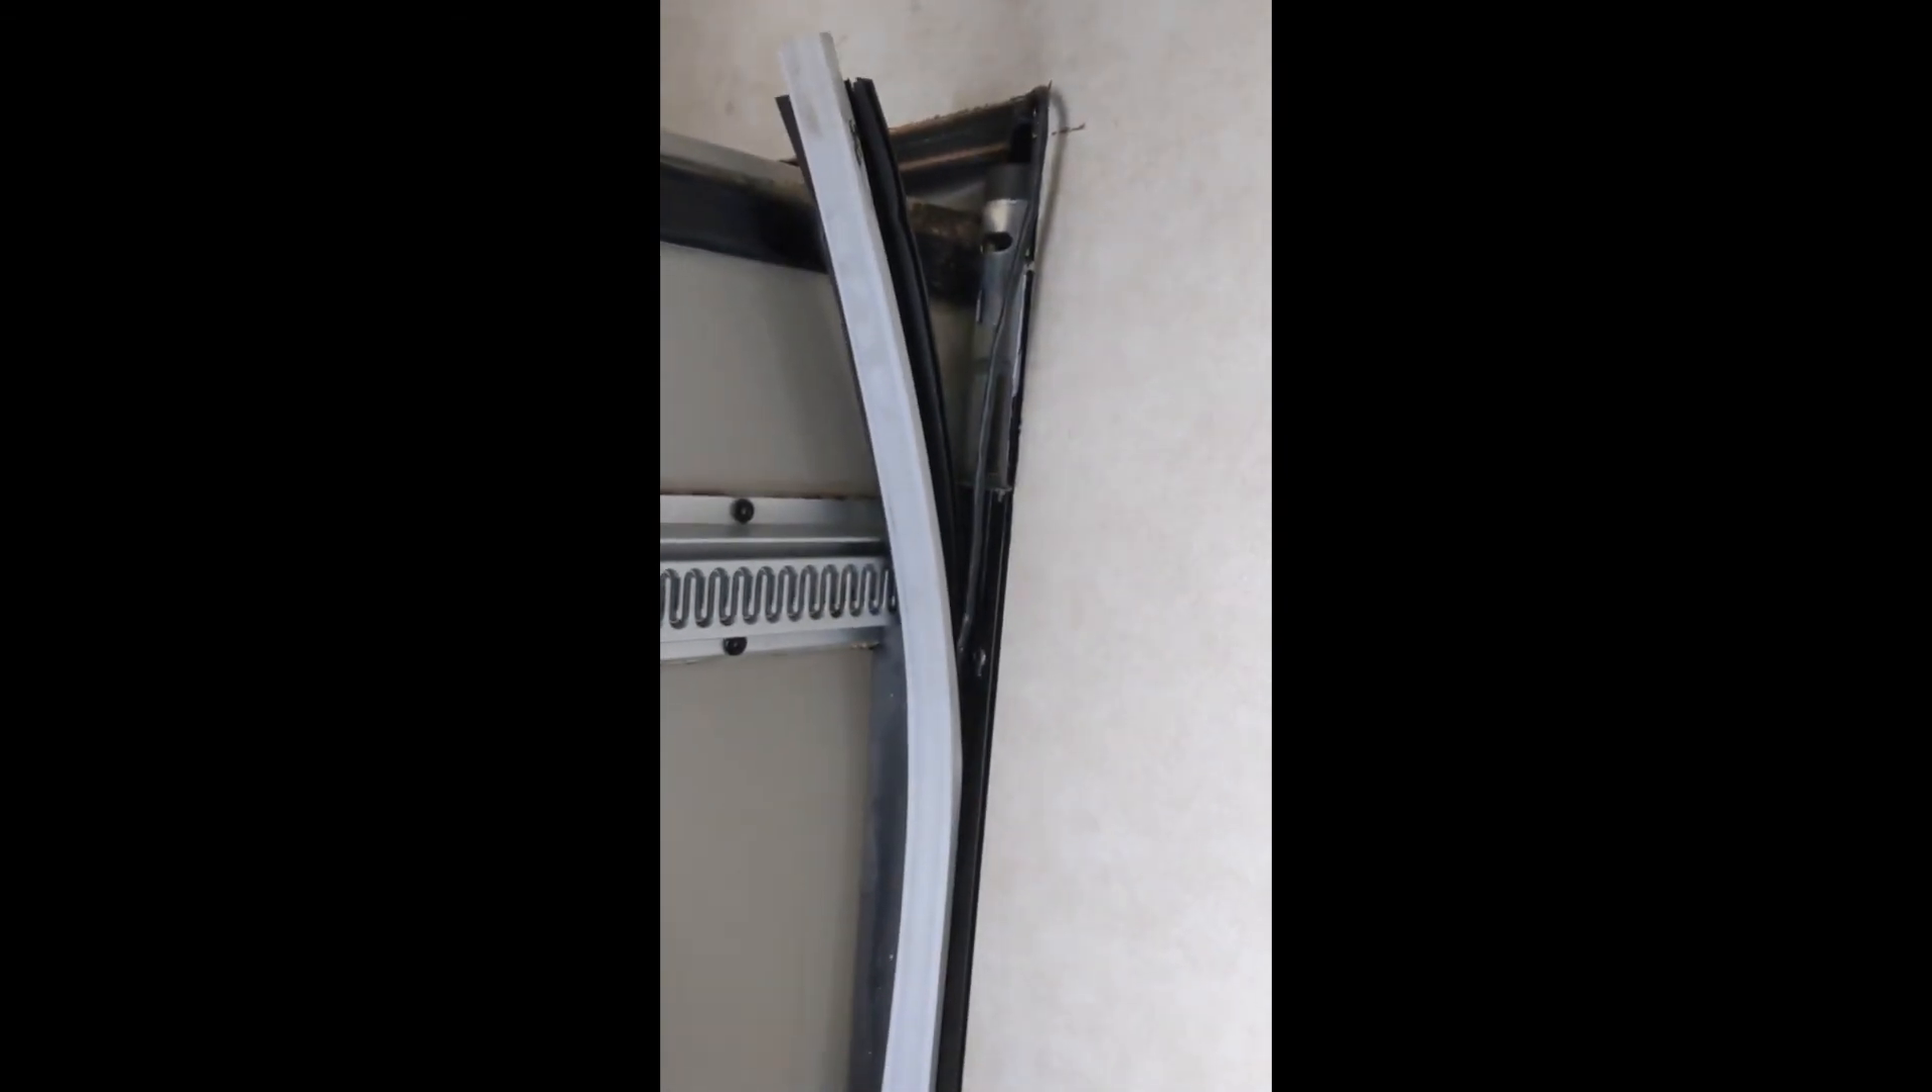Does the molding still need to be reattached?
Yes.